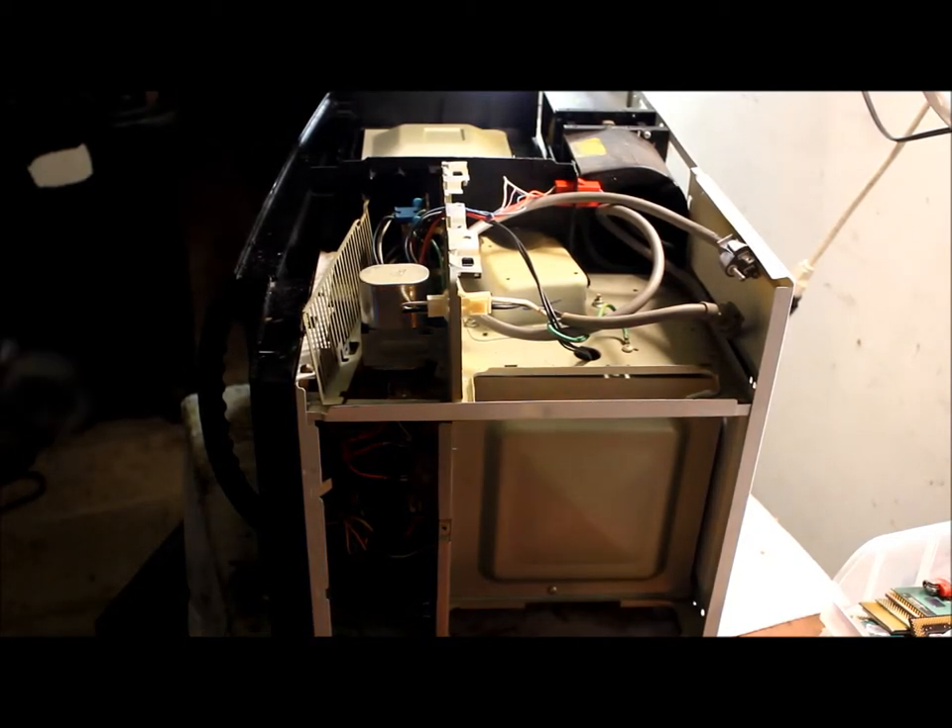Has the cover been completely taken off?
Yes.